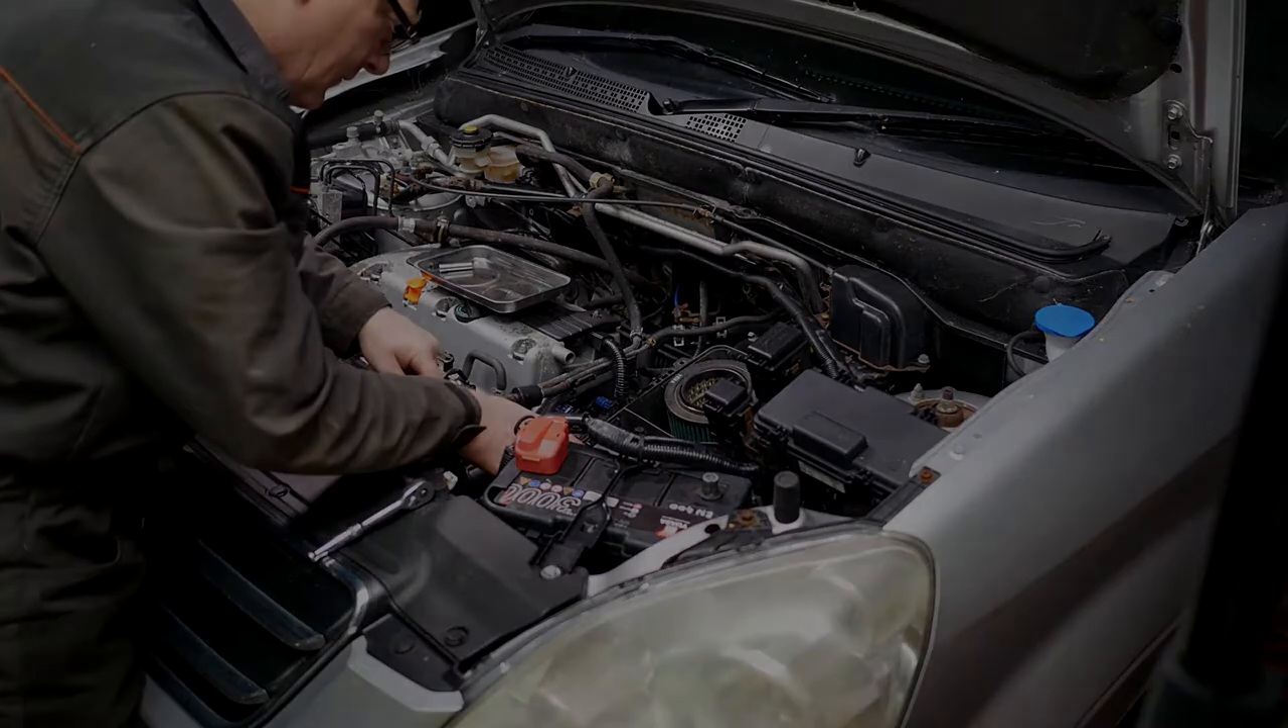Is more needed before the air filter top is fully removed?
No.